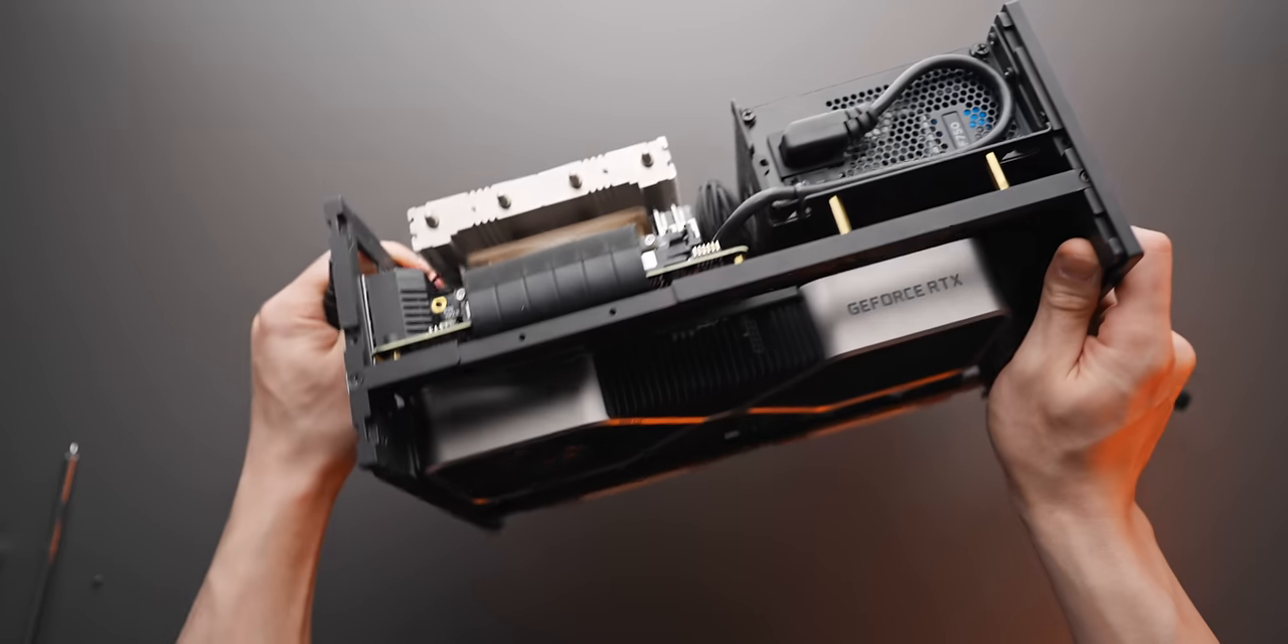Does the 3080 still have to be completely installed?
No.